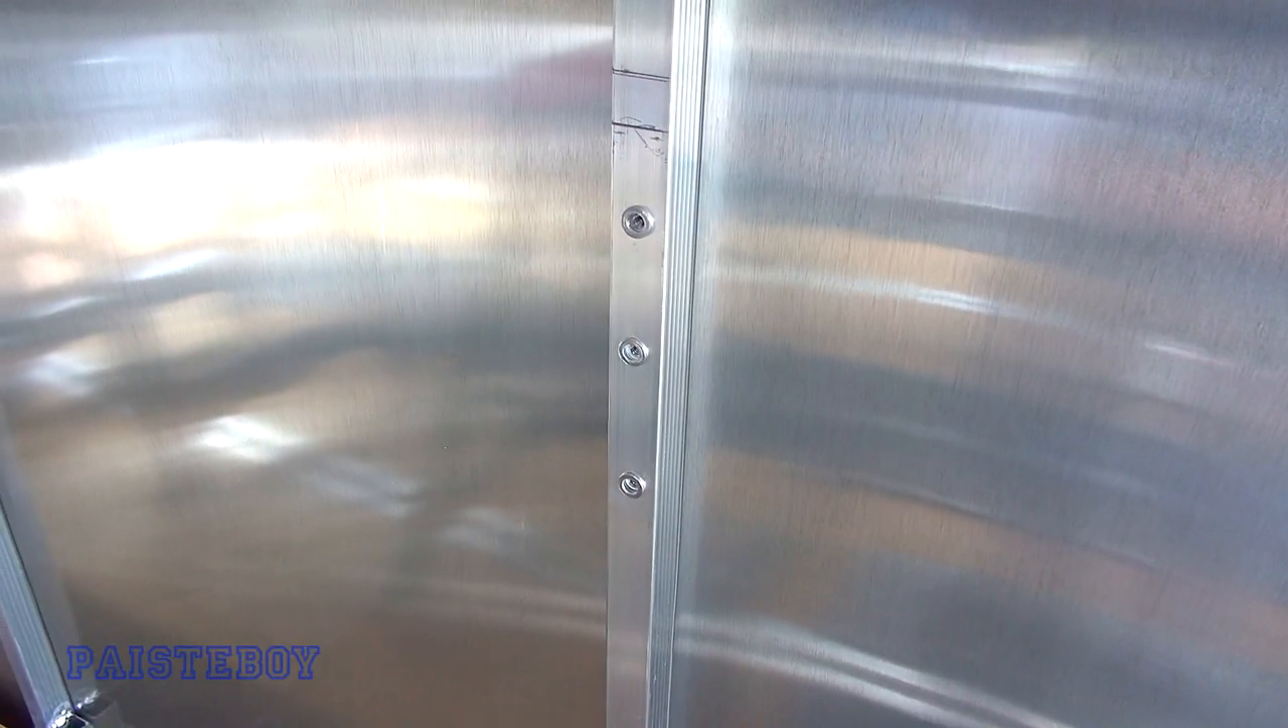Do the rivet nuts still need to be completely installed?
No.